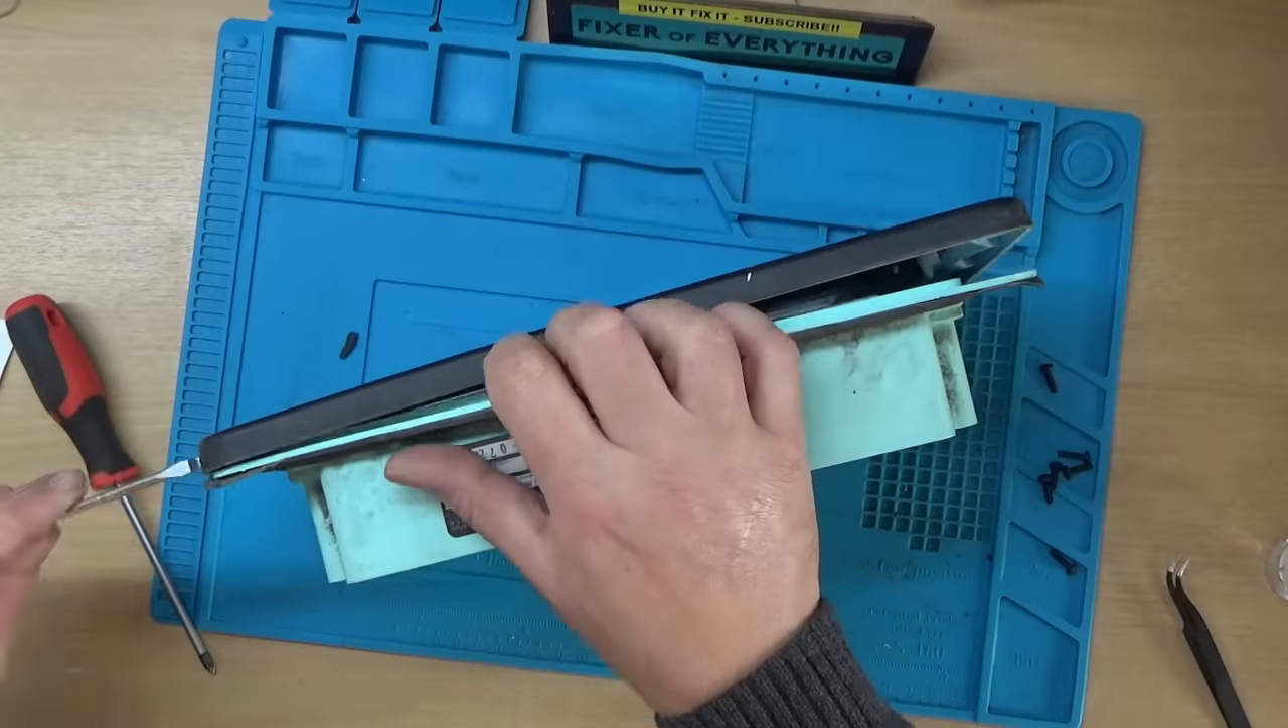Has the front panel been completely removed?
No.